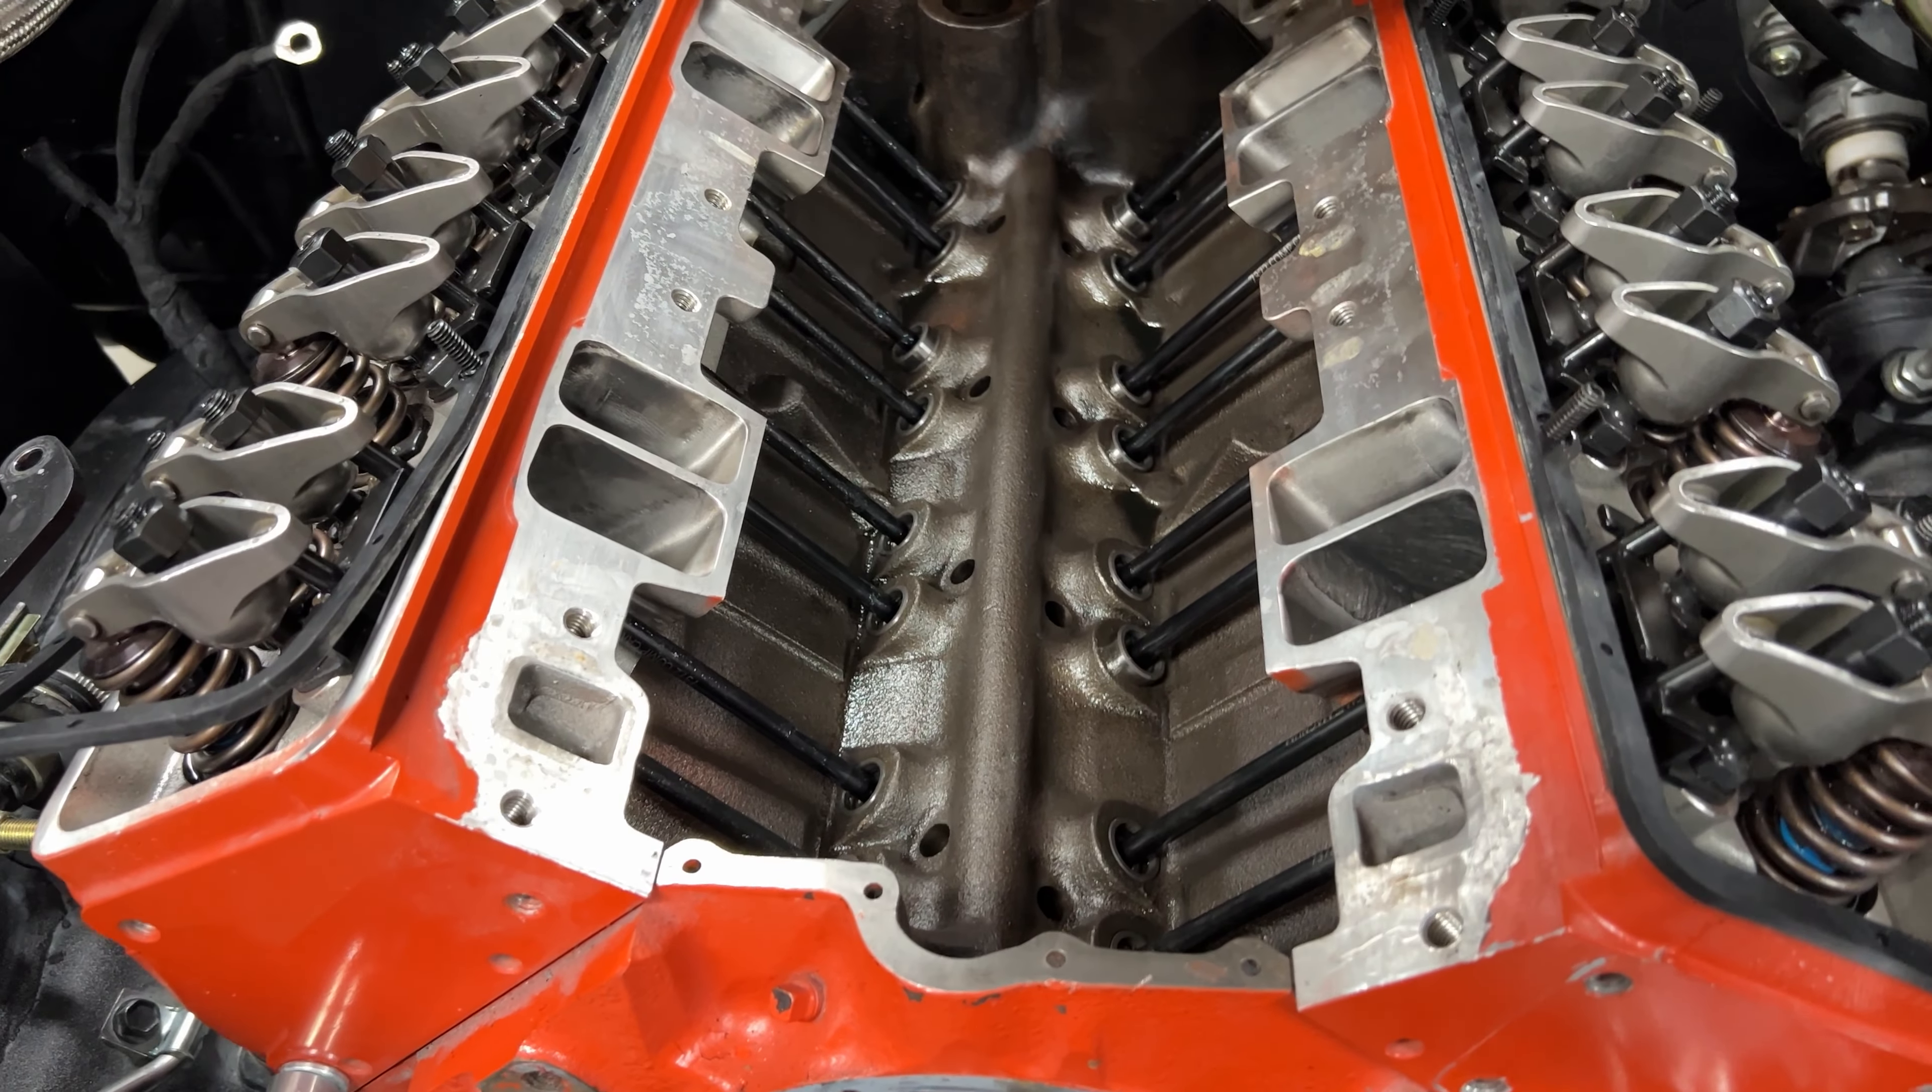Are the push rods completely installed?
Yes.